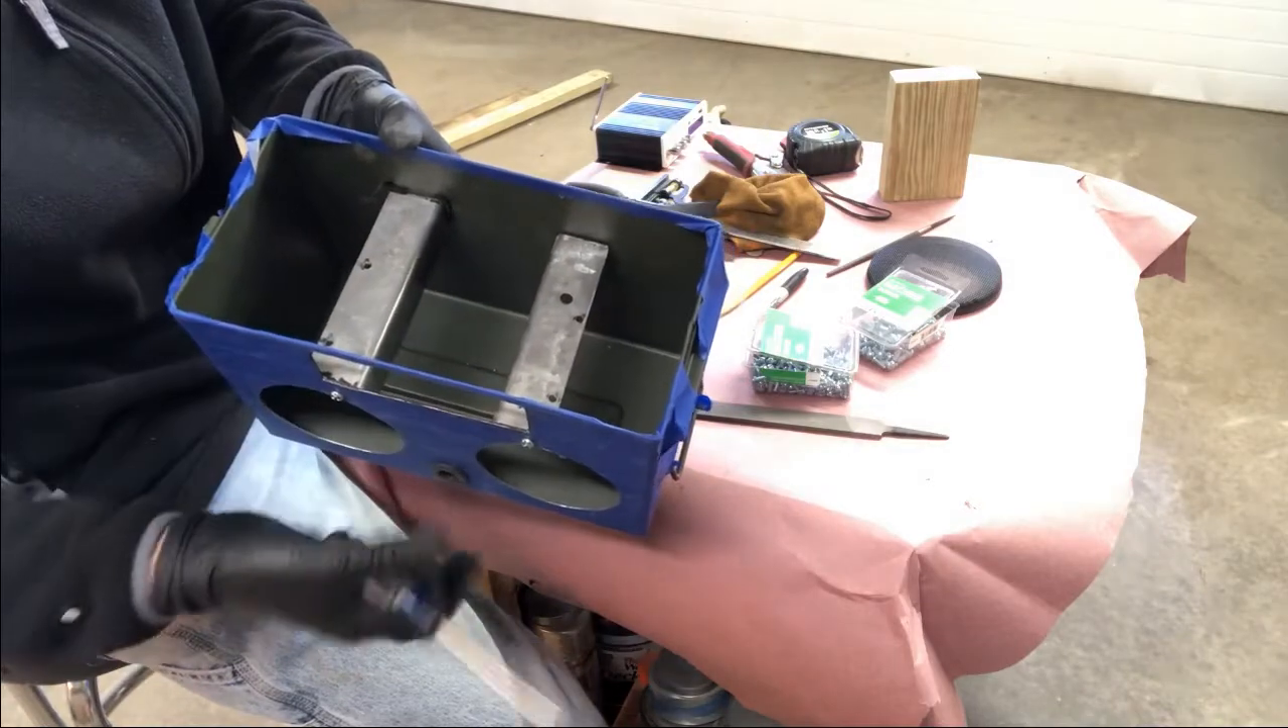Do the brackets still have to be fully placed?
No.